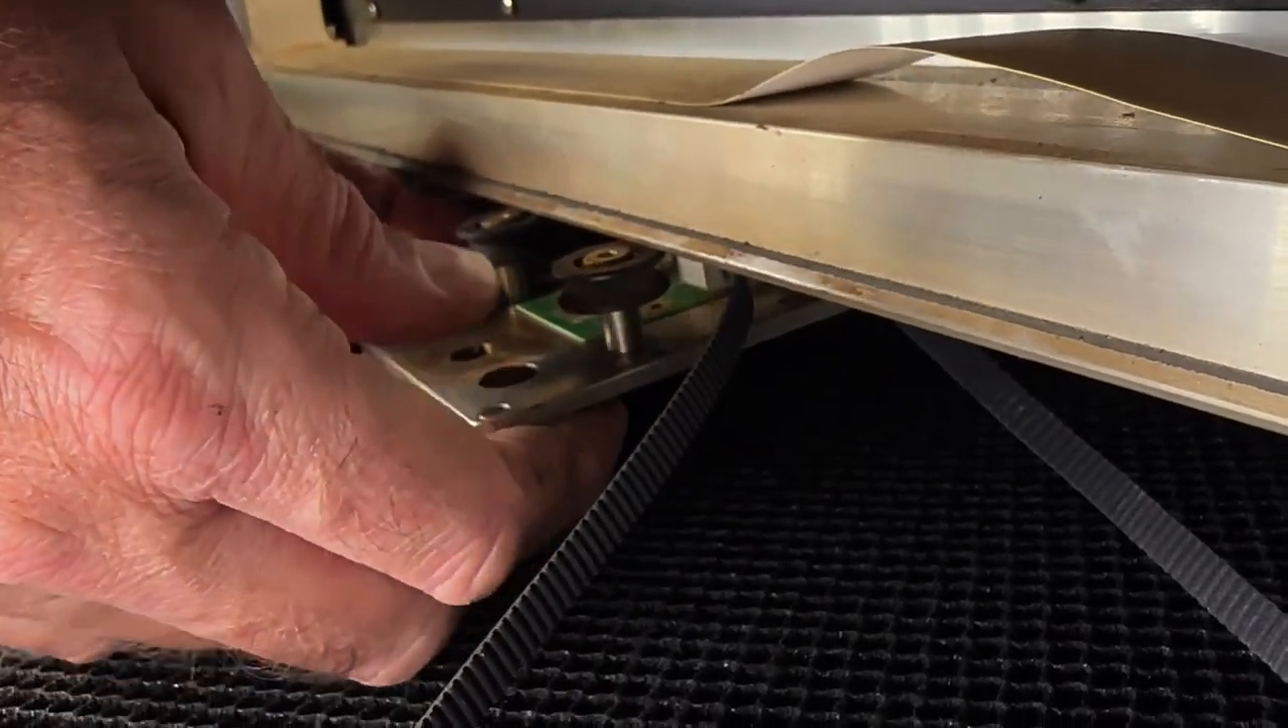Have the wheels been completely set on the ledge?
No.